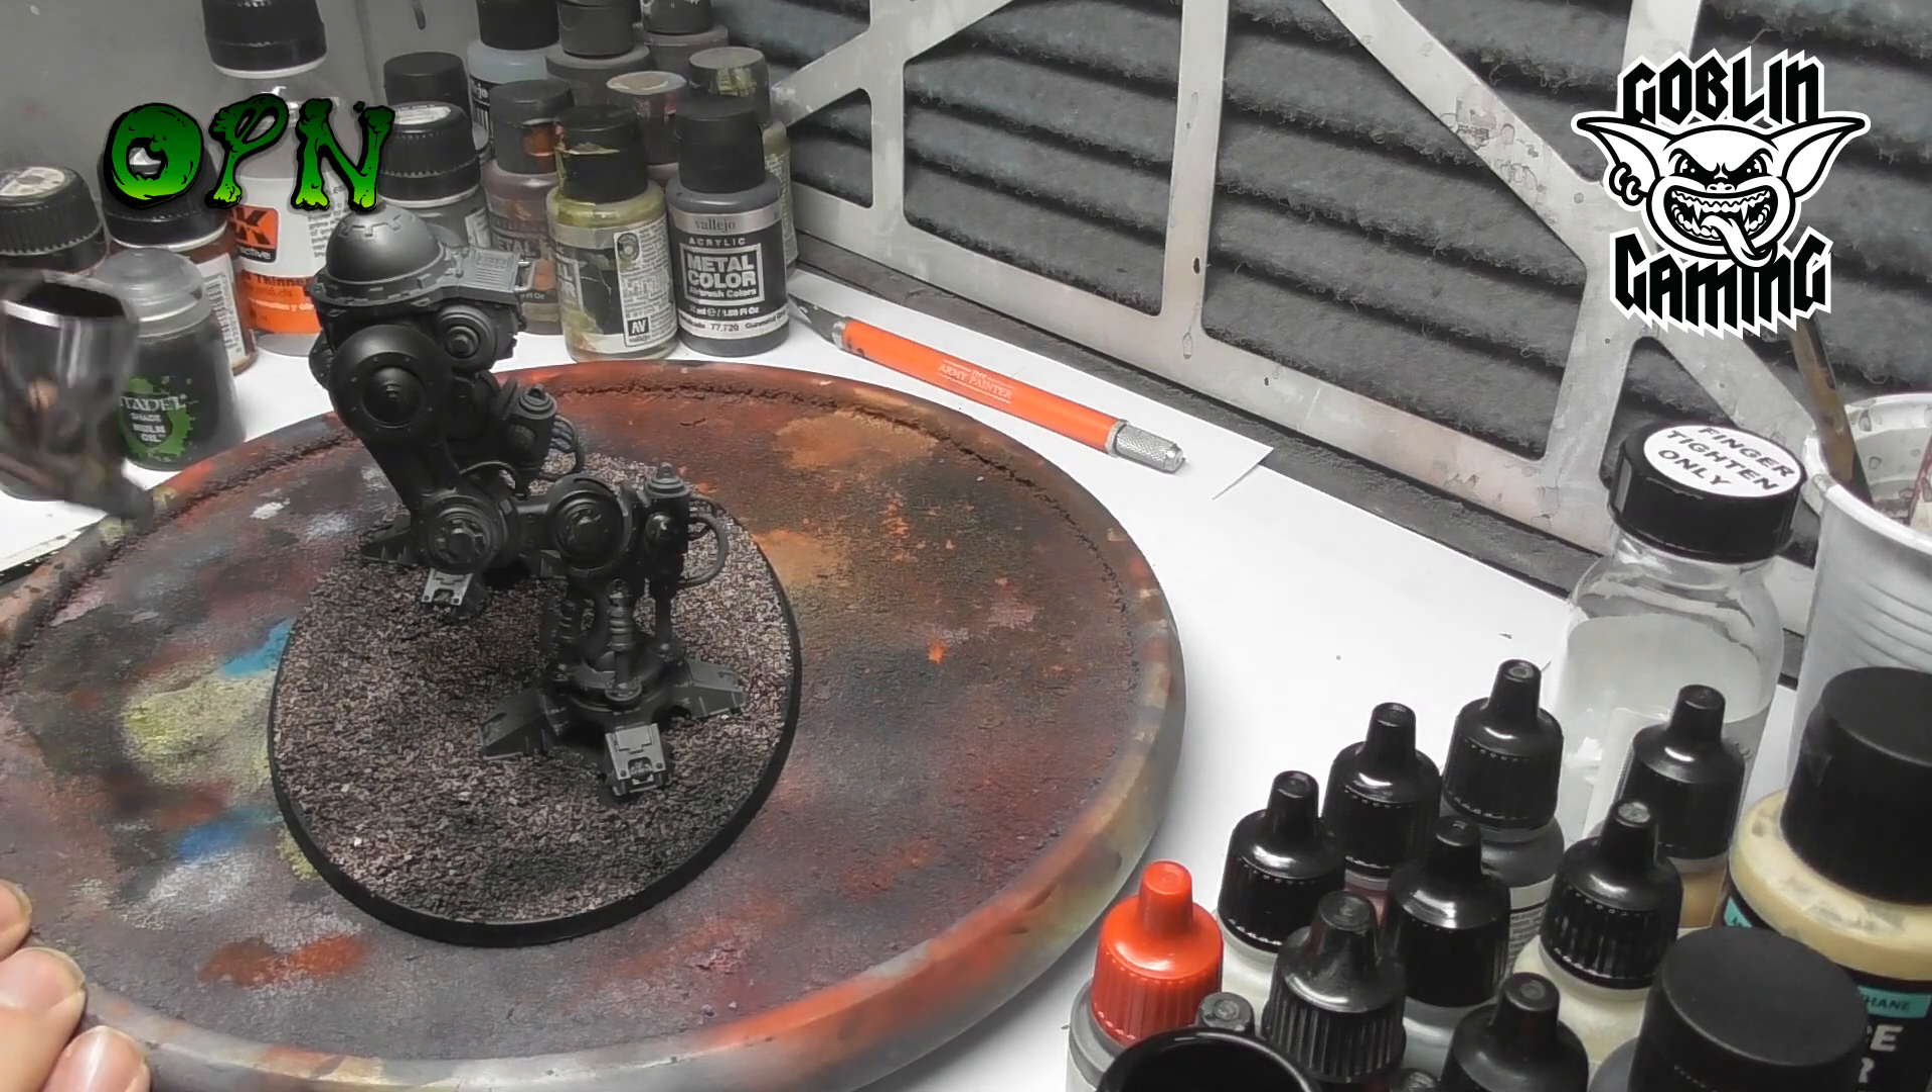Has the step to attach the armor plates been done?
No.